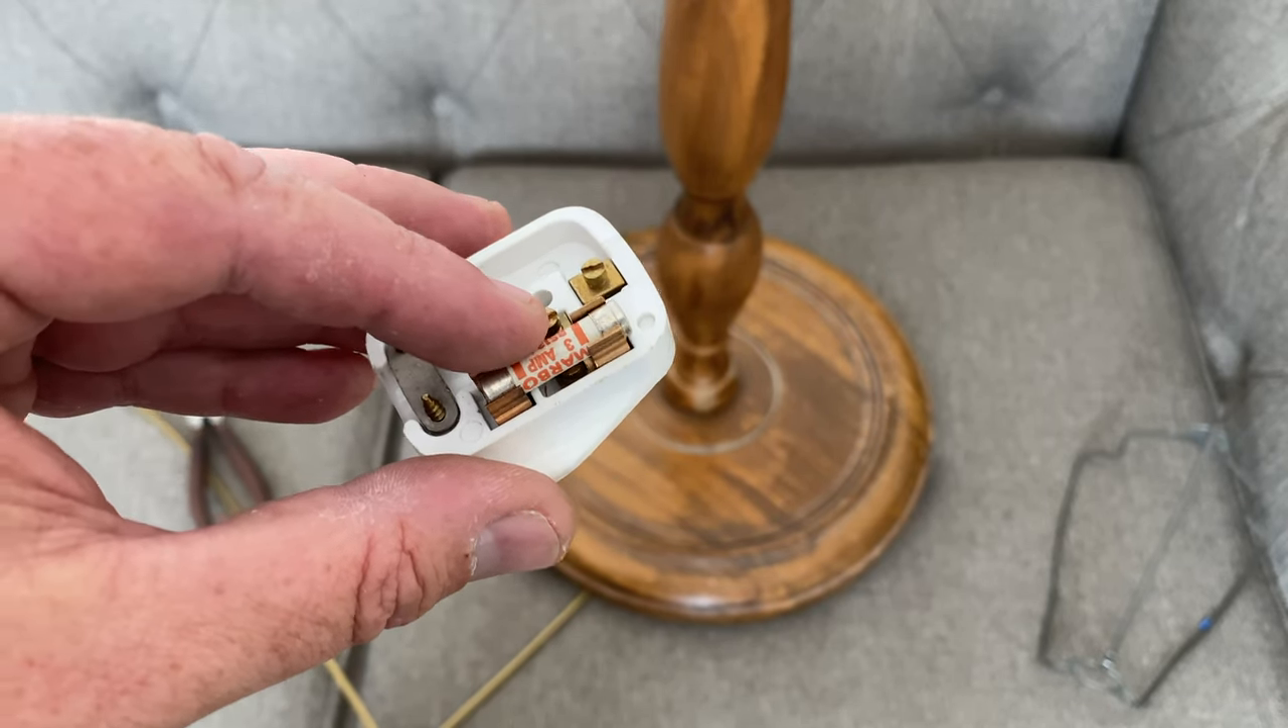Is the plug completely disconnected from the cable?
Yes.